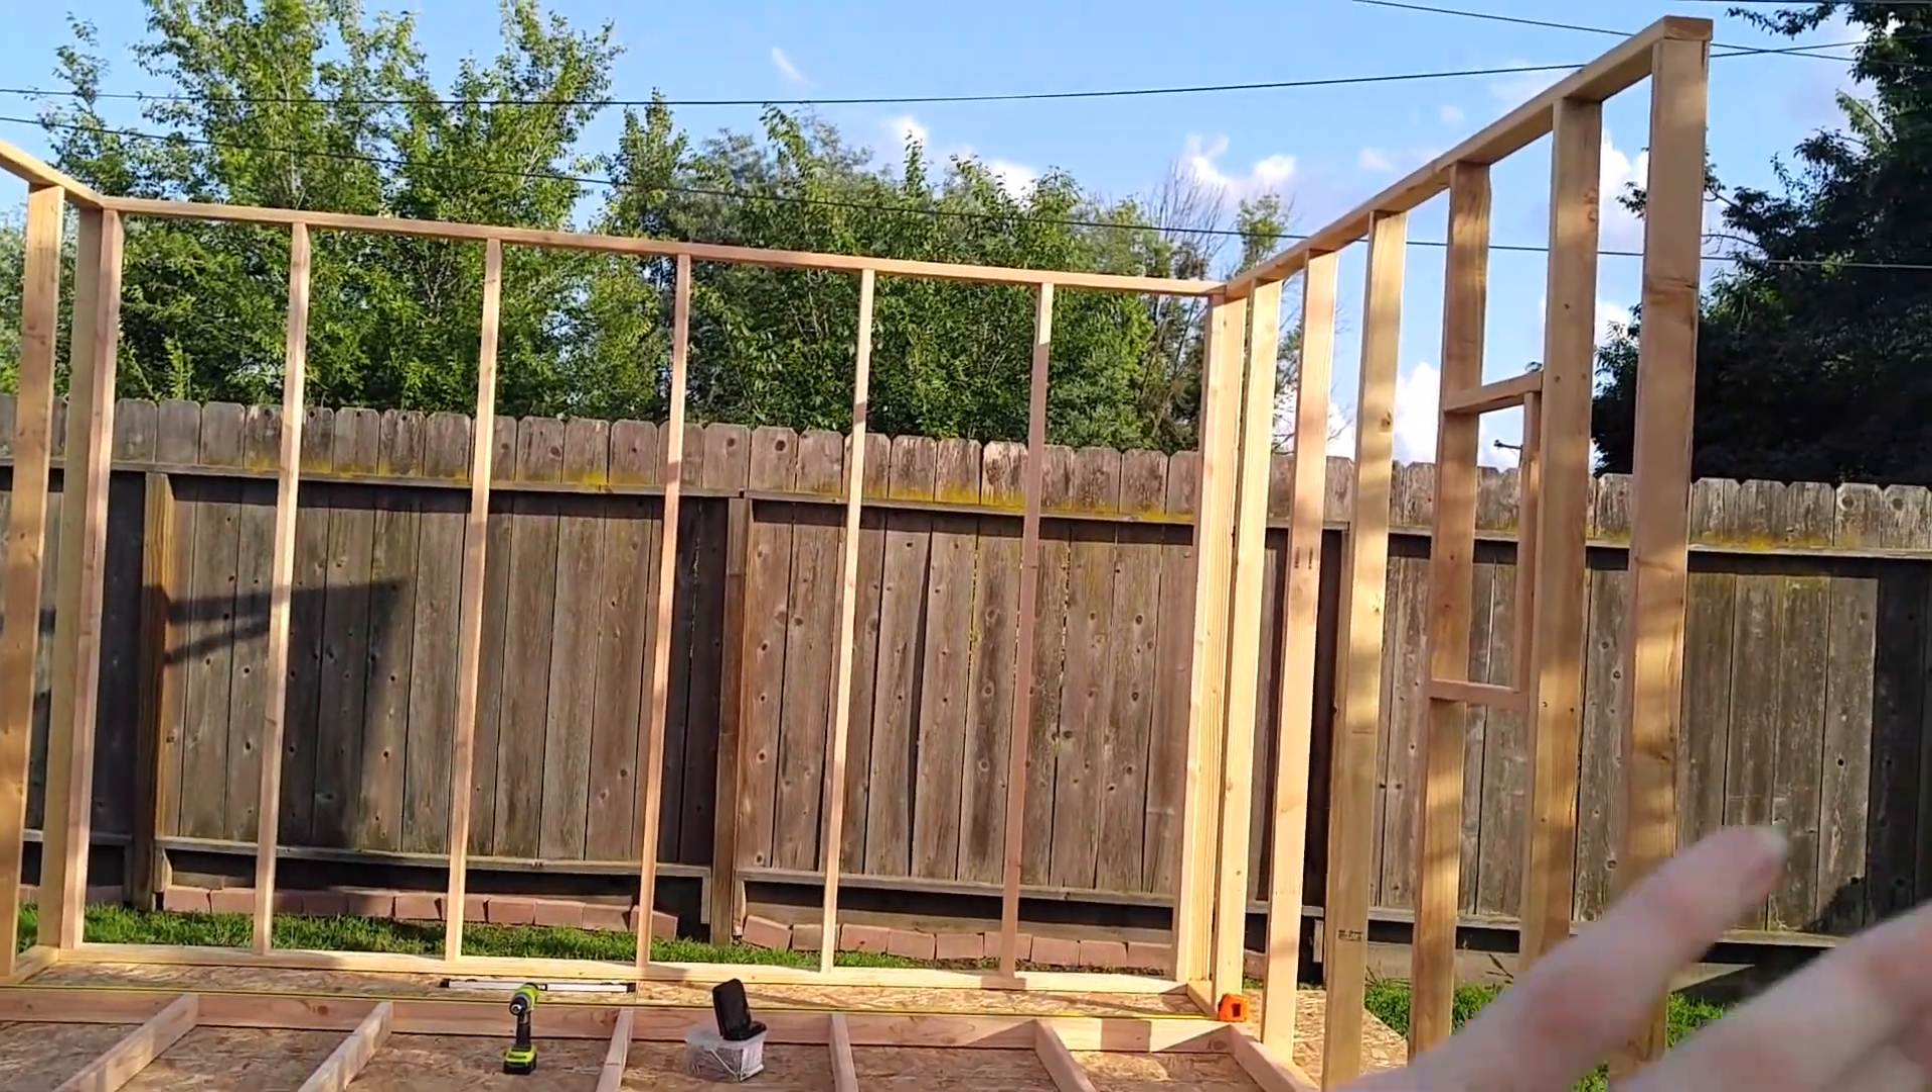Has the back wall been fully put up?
Yes.